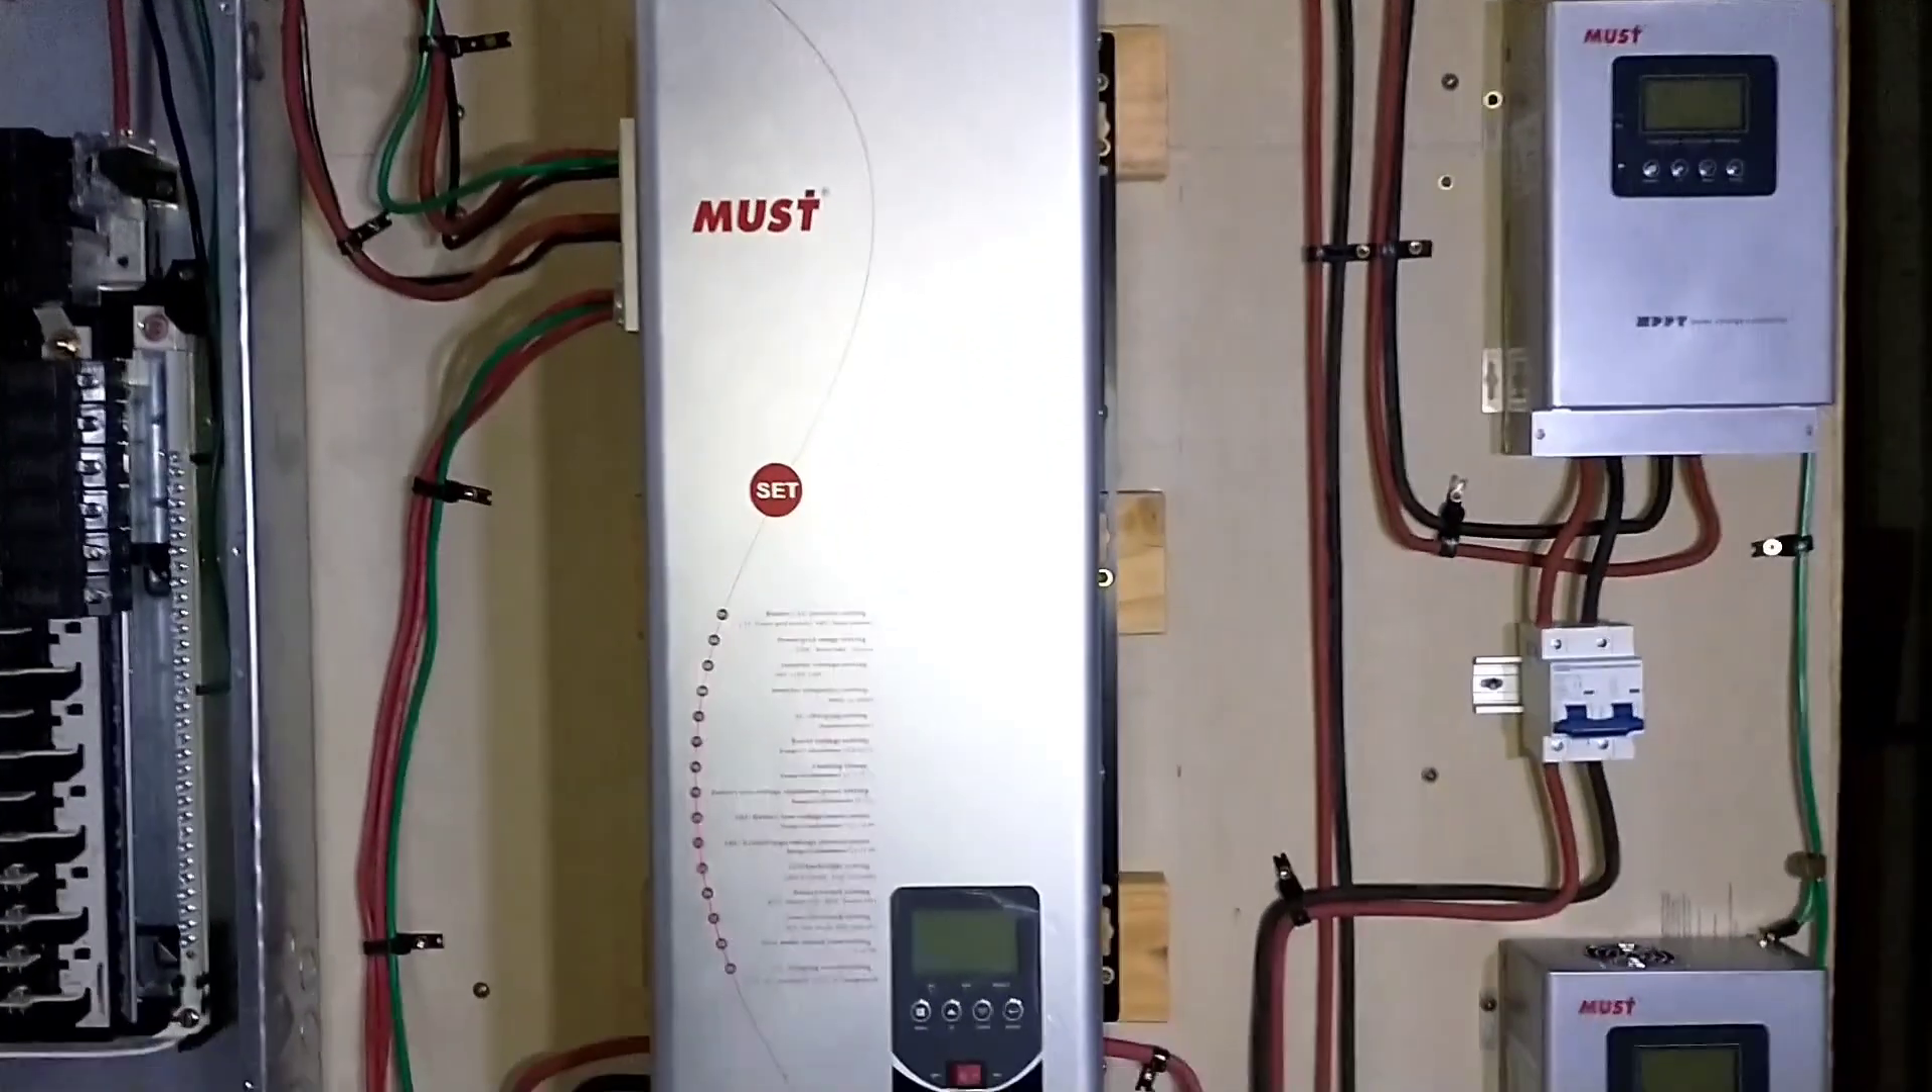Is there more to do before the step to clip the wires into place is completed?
No.